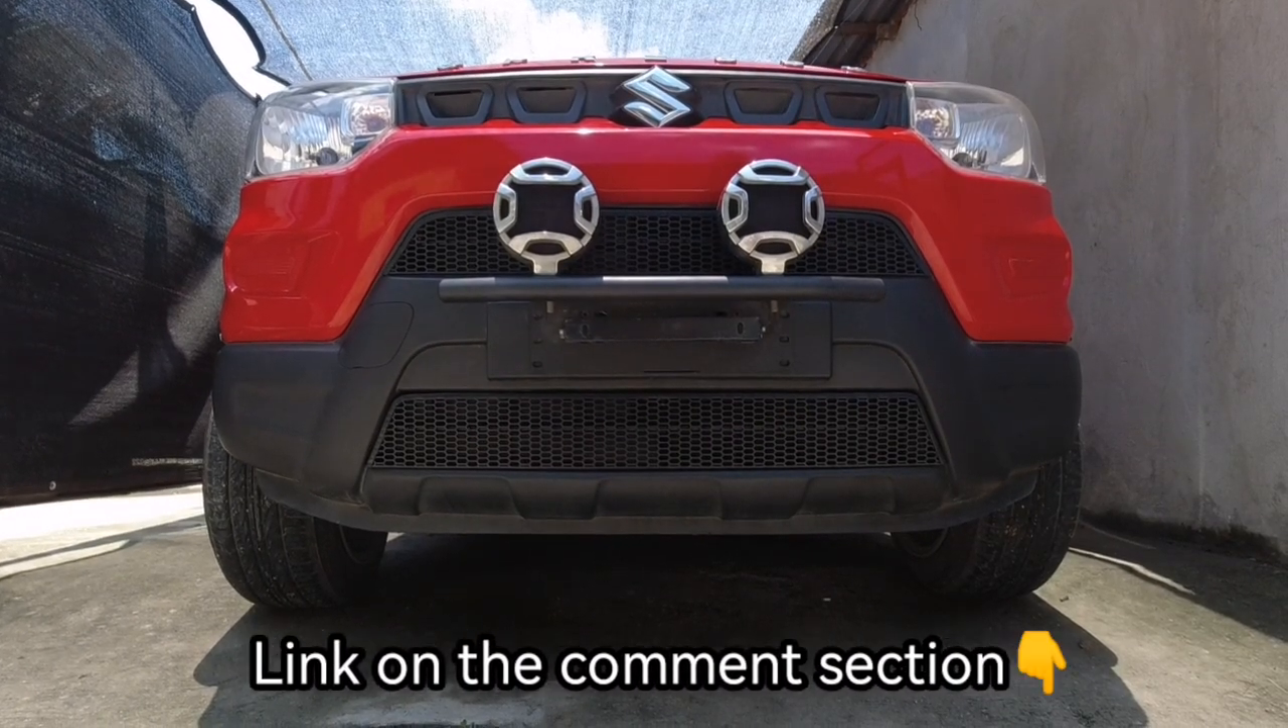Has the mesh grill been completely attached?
Yes.